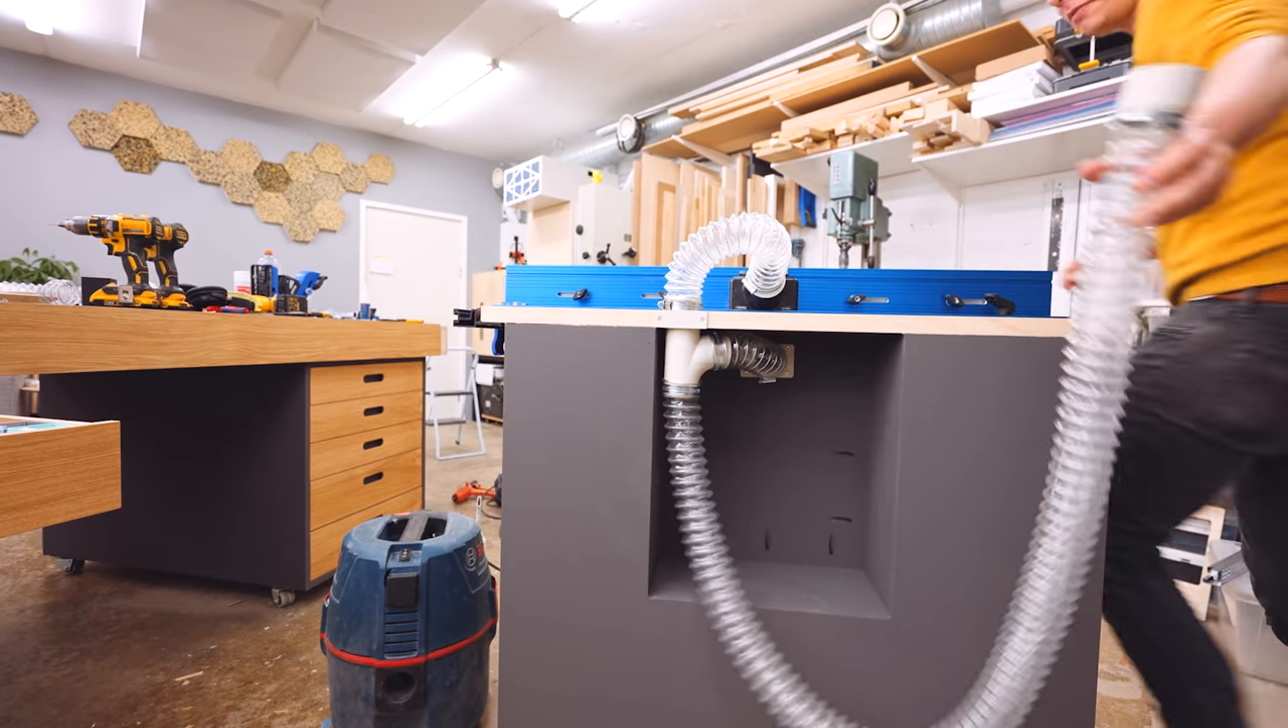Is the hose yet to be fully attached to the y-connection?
No.